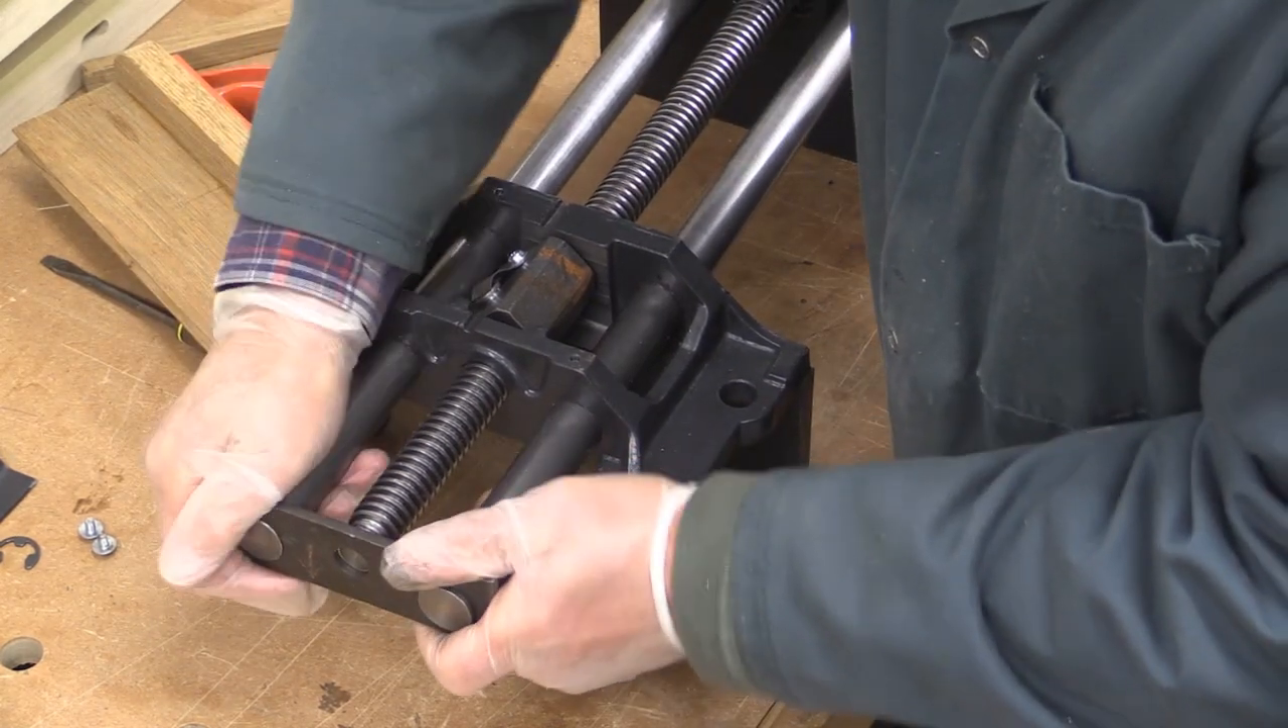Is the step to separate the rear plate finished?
No.